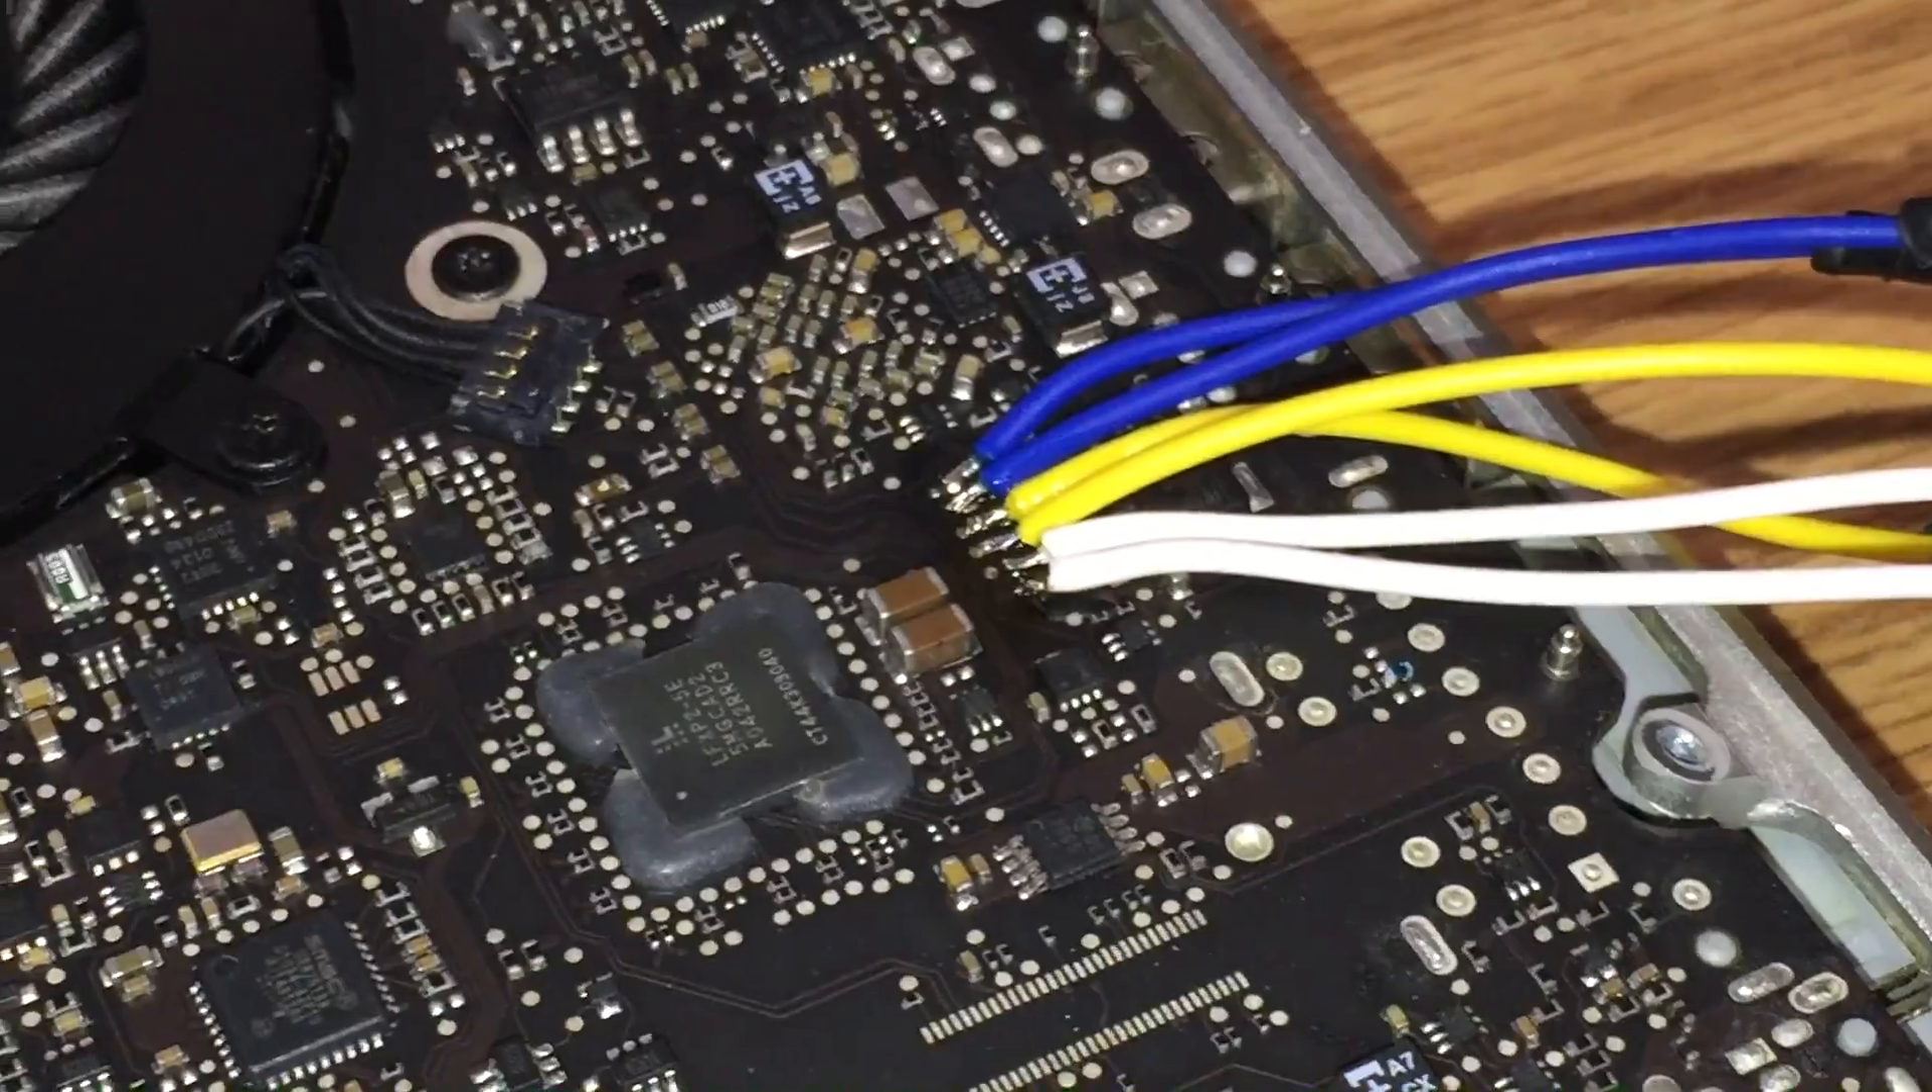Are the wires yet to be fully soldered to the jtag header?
No.